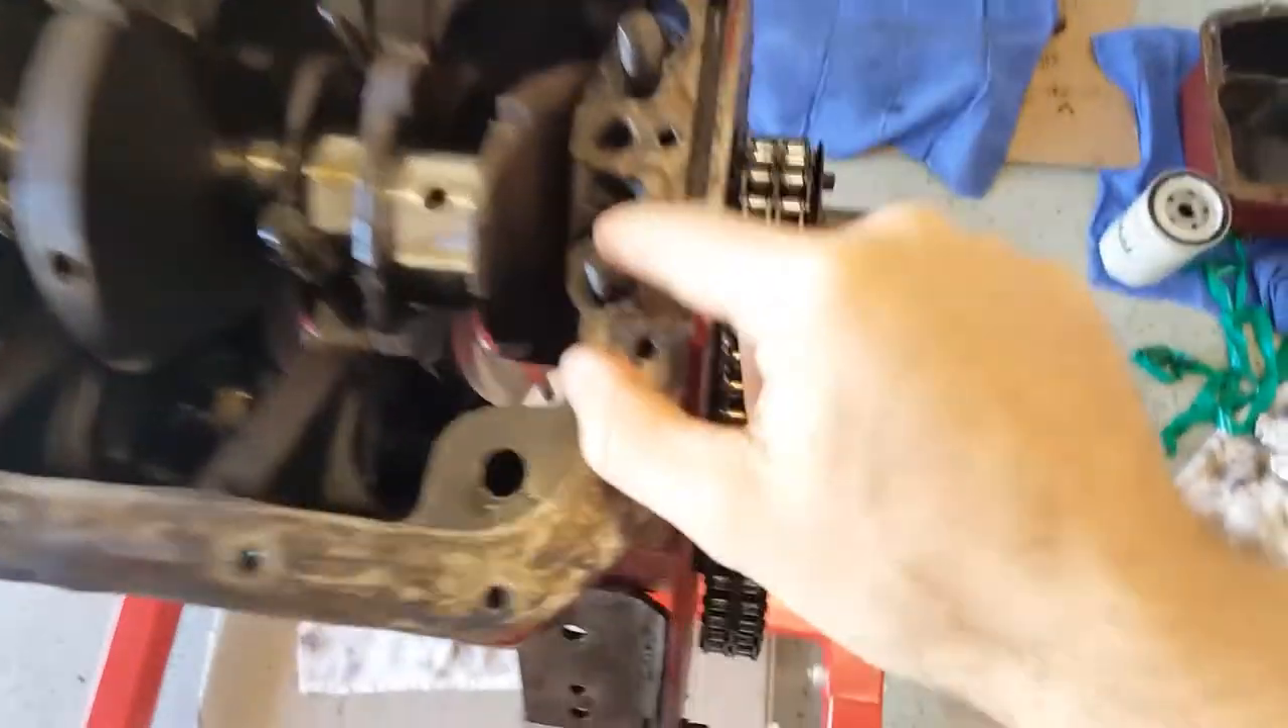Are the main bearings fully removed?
No.